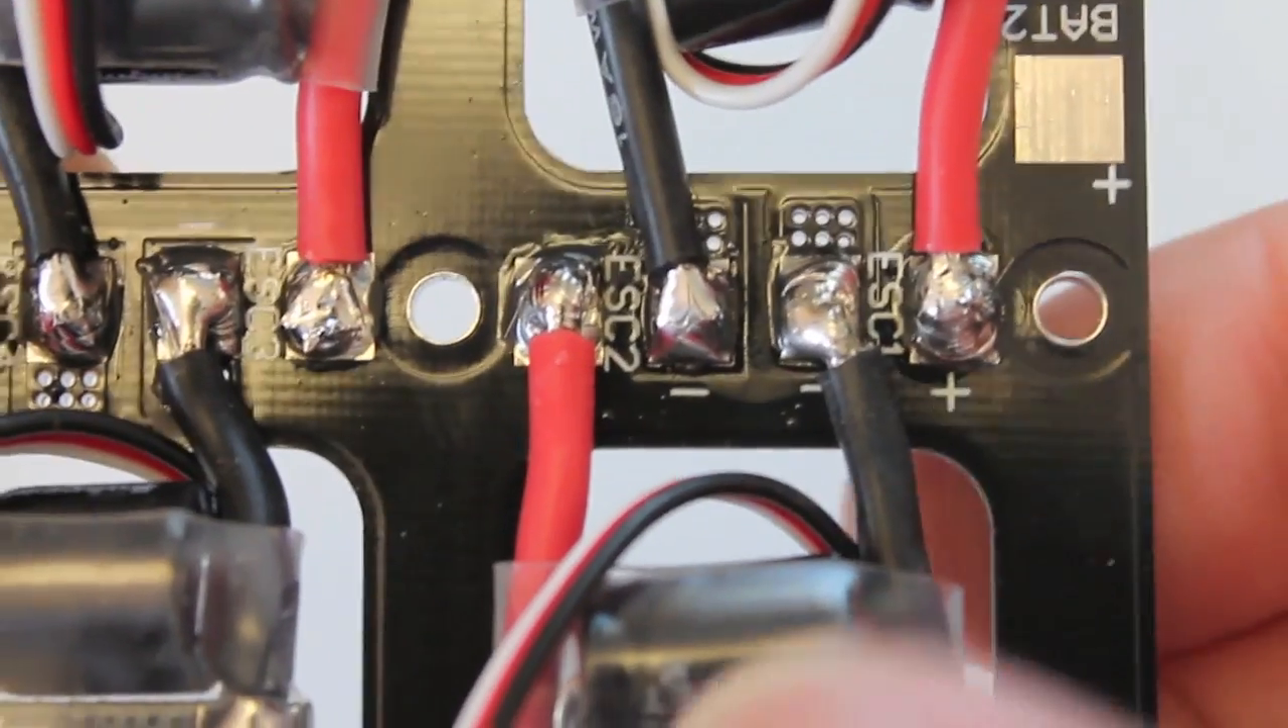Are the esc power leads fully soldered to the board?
Yes.